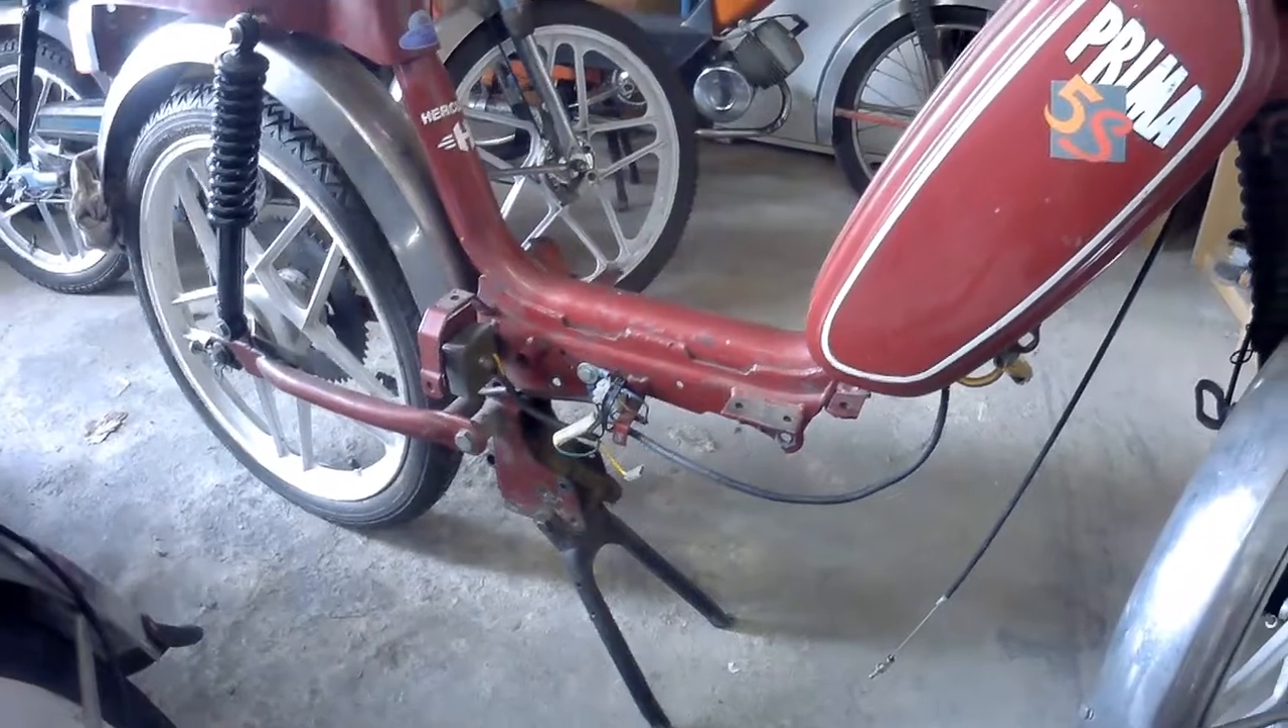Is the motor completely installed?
No.